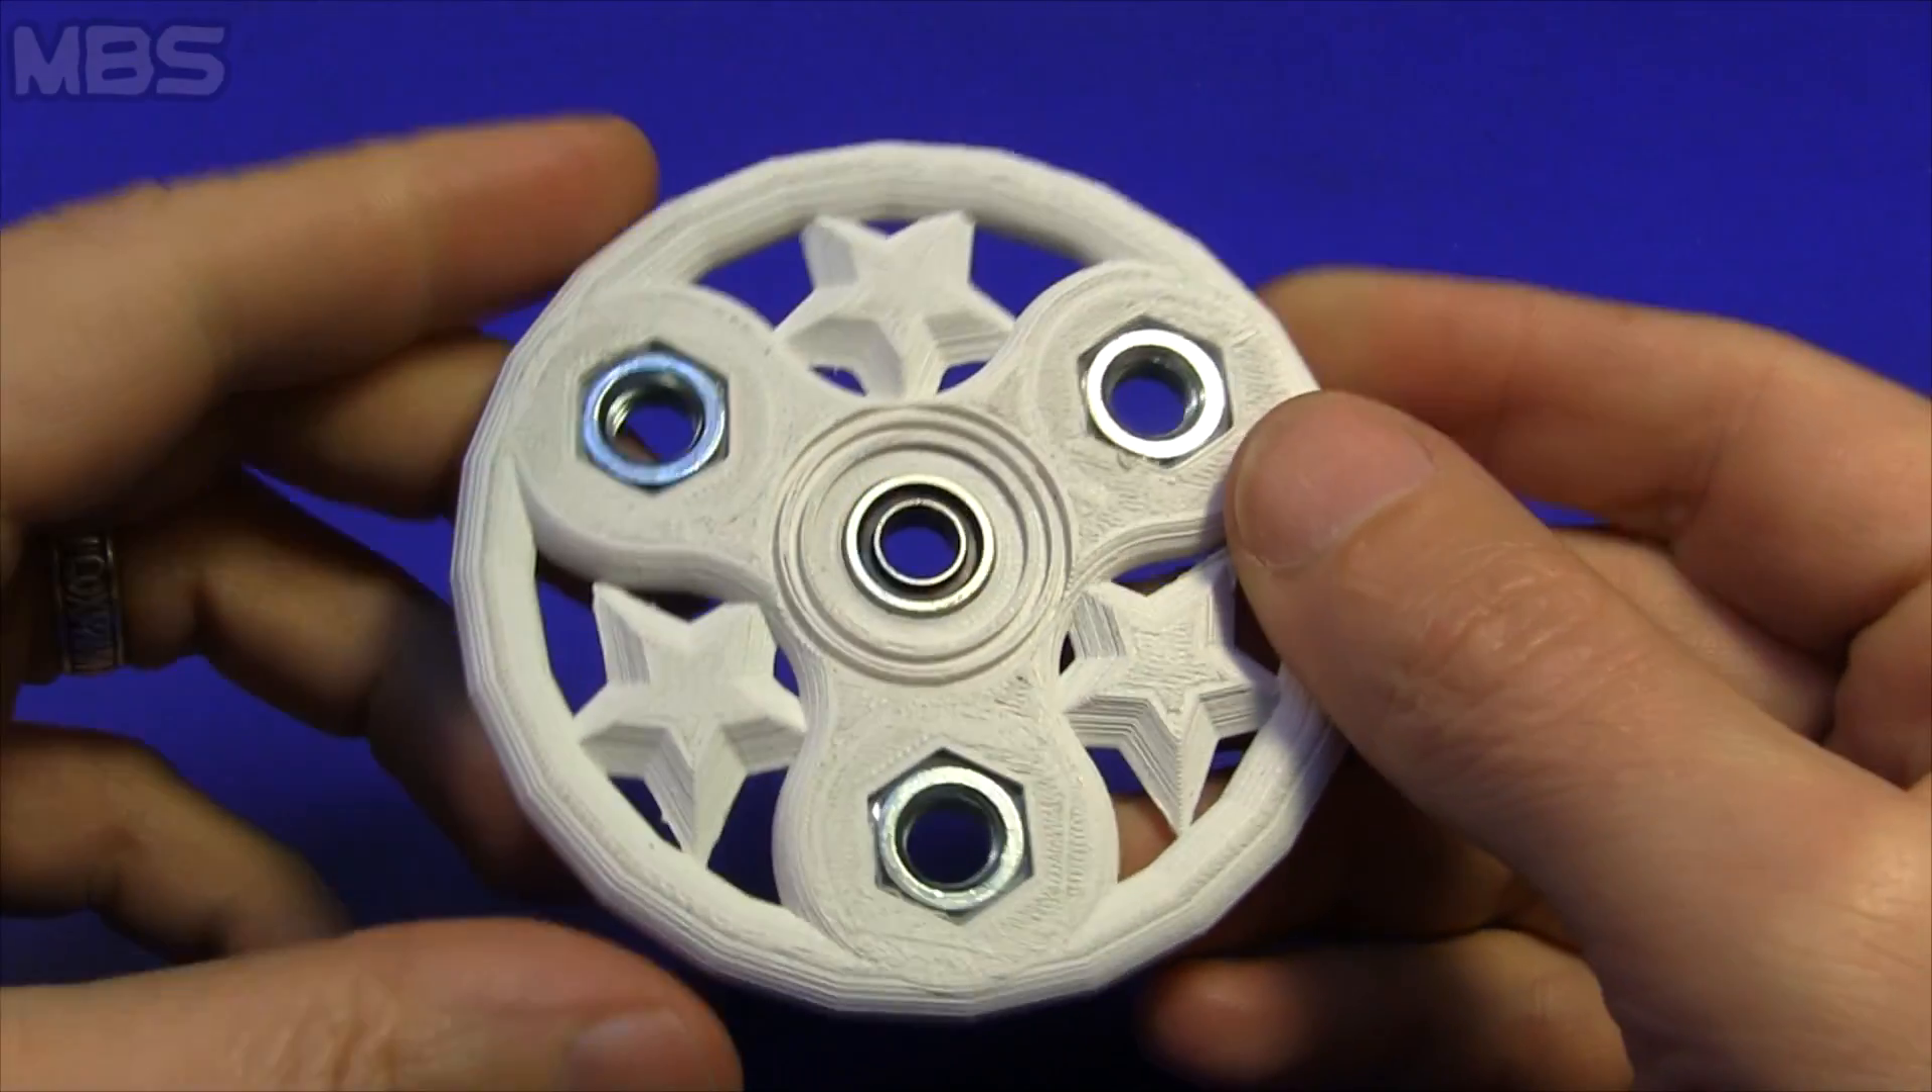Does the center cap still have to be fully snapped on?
Yes.